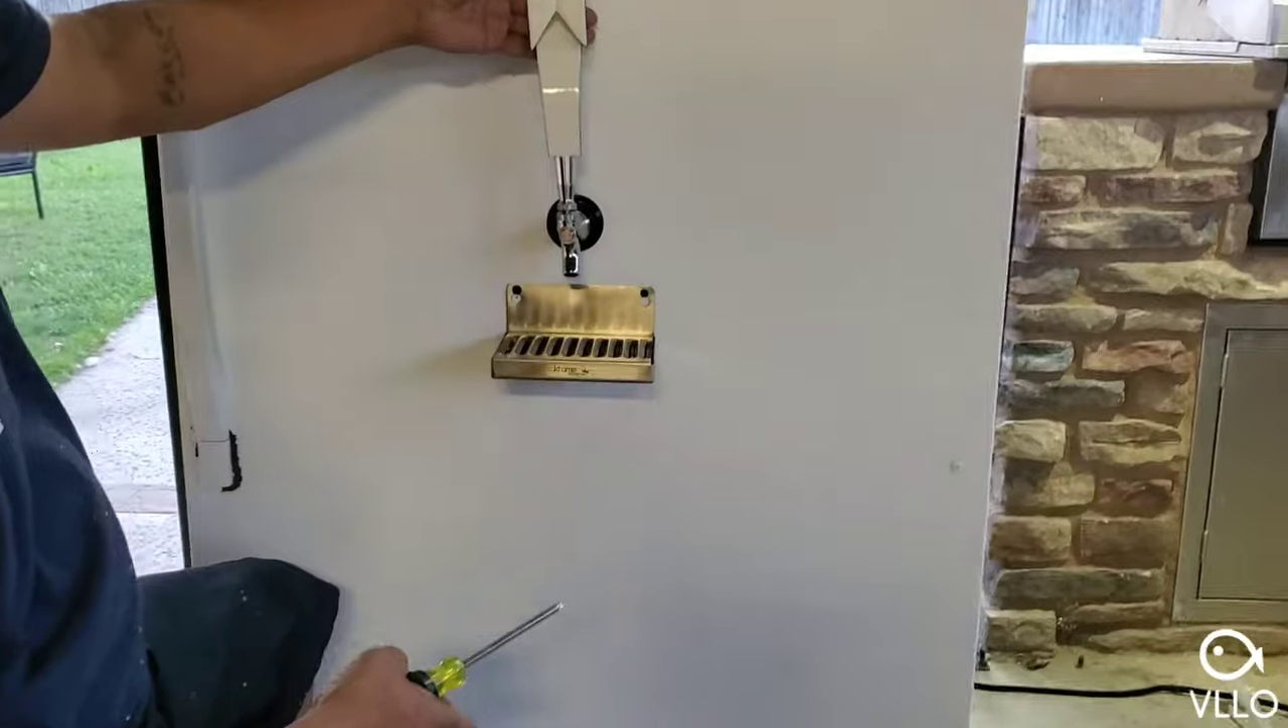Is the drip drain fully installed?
Yes.